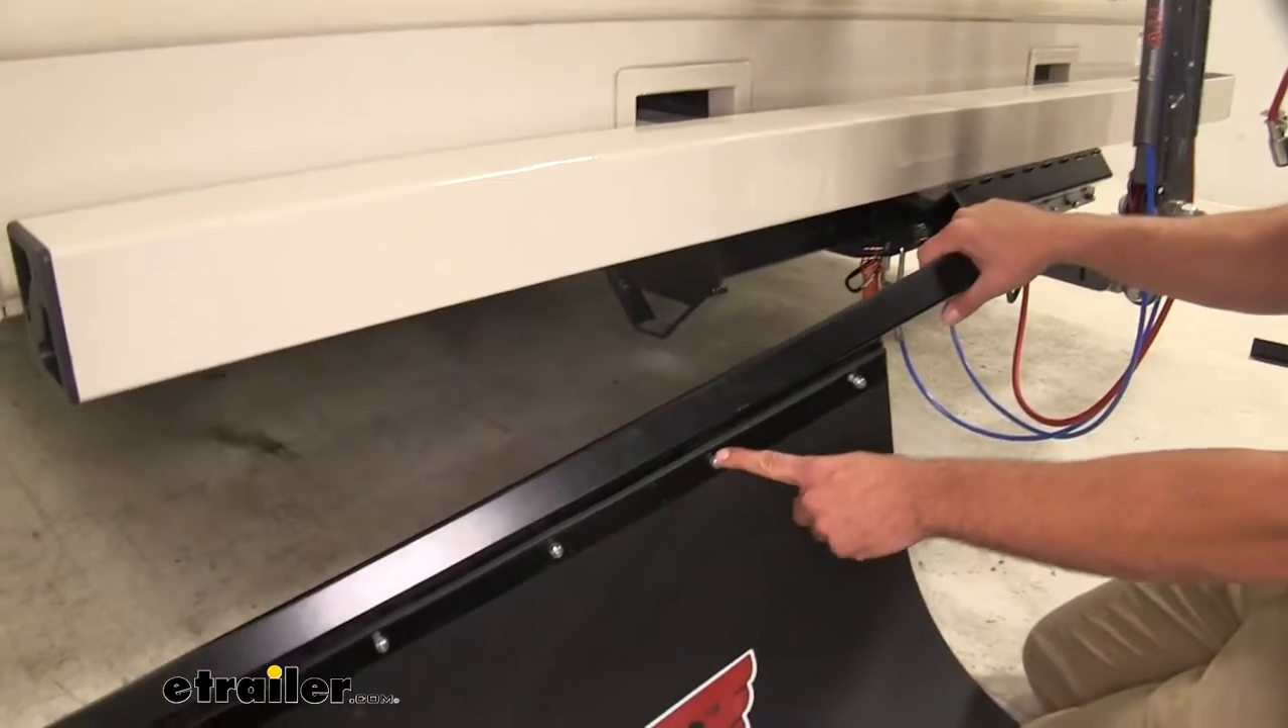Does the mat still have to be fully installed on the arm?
No.